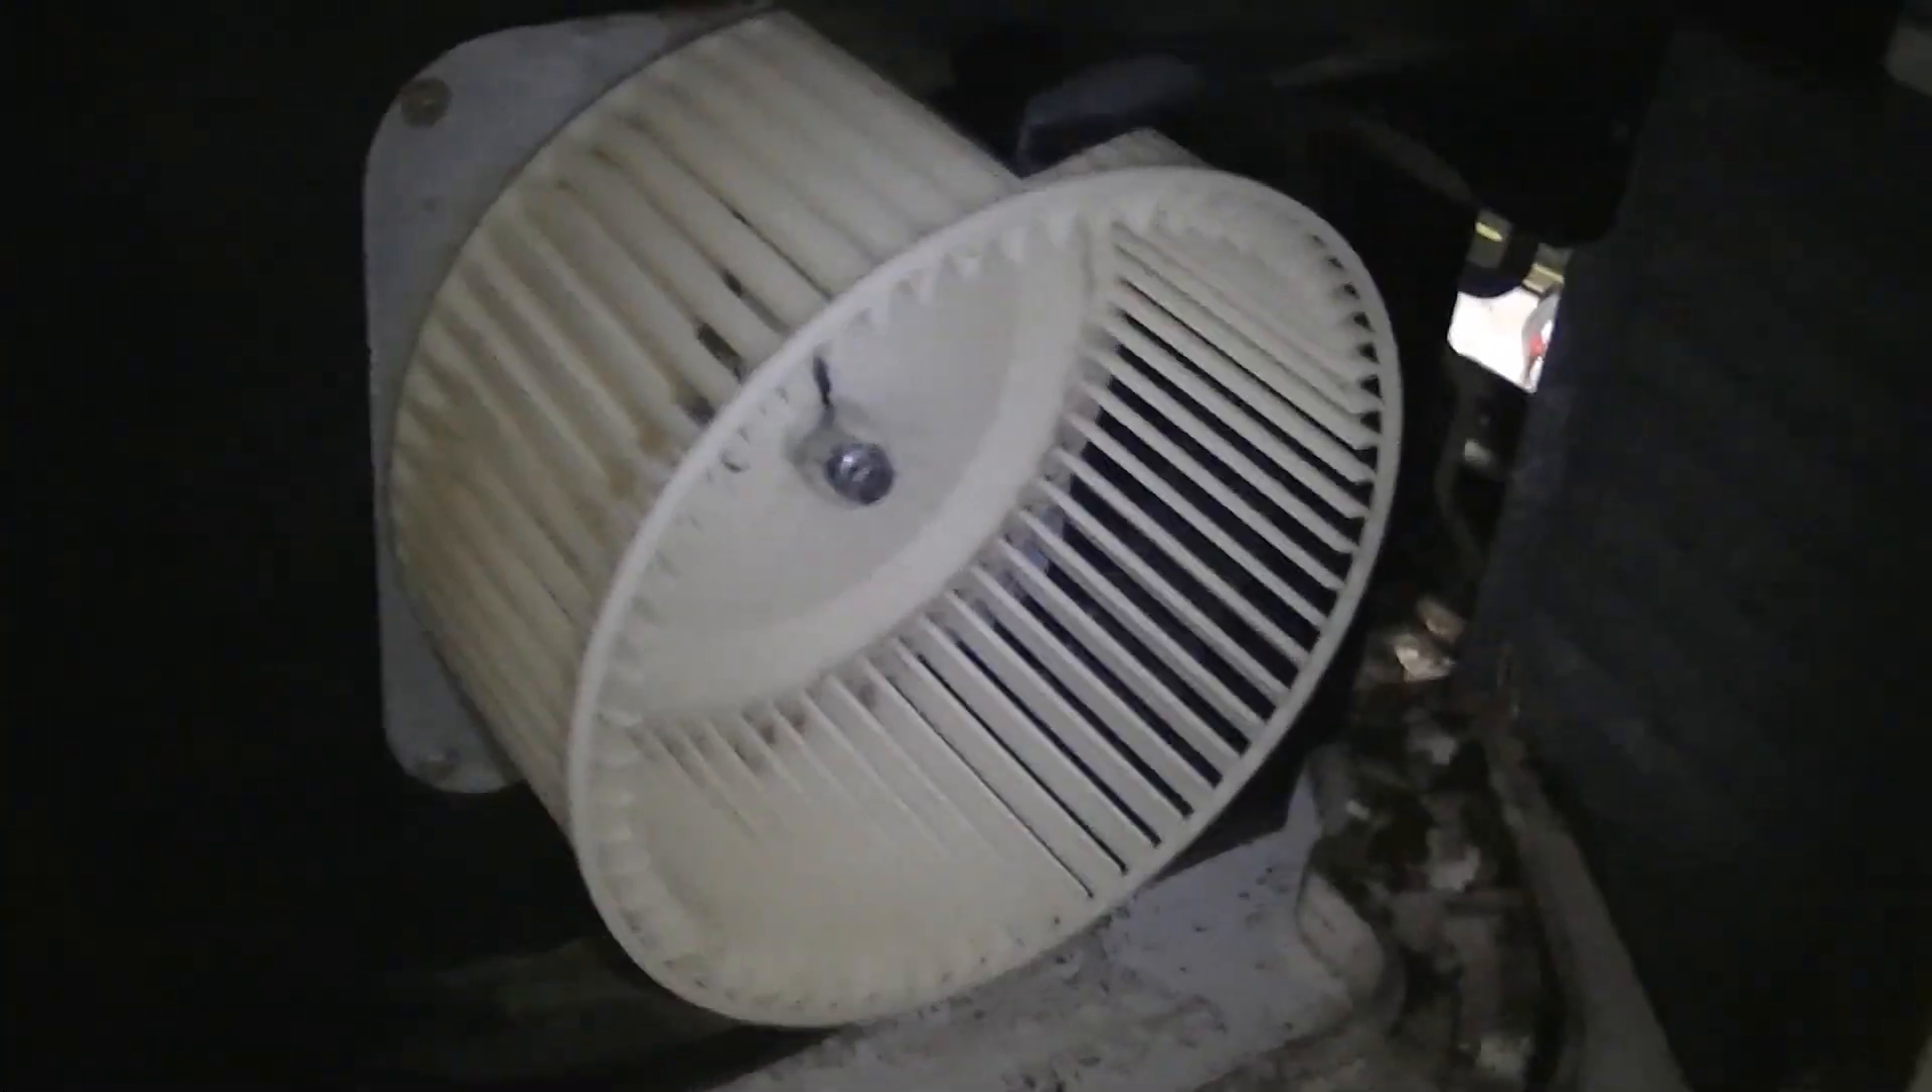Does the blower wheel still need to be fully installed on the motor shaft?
No.